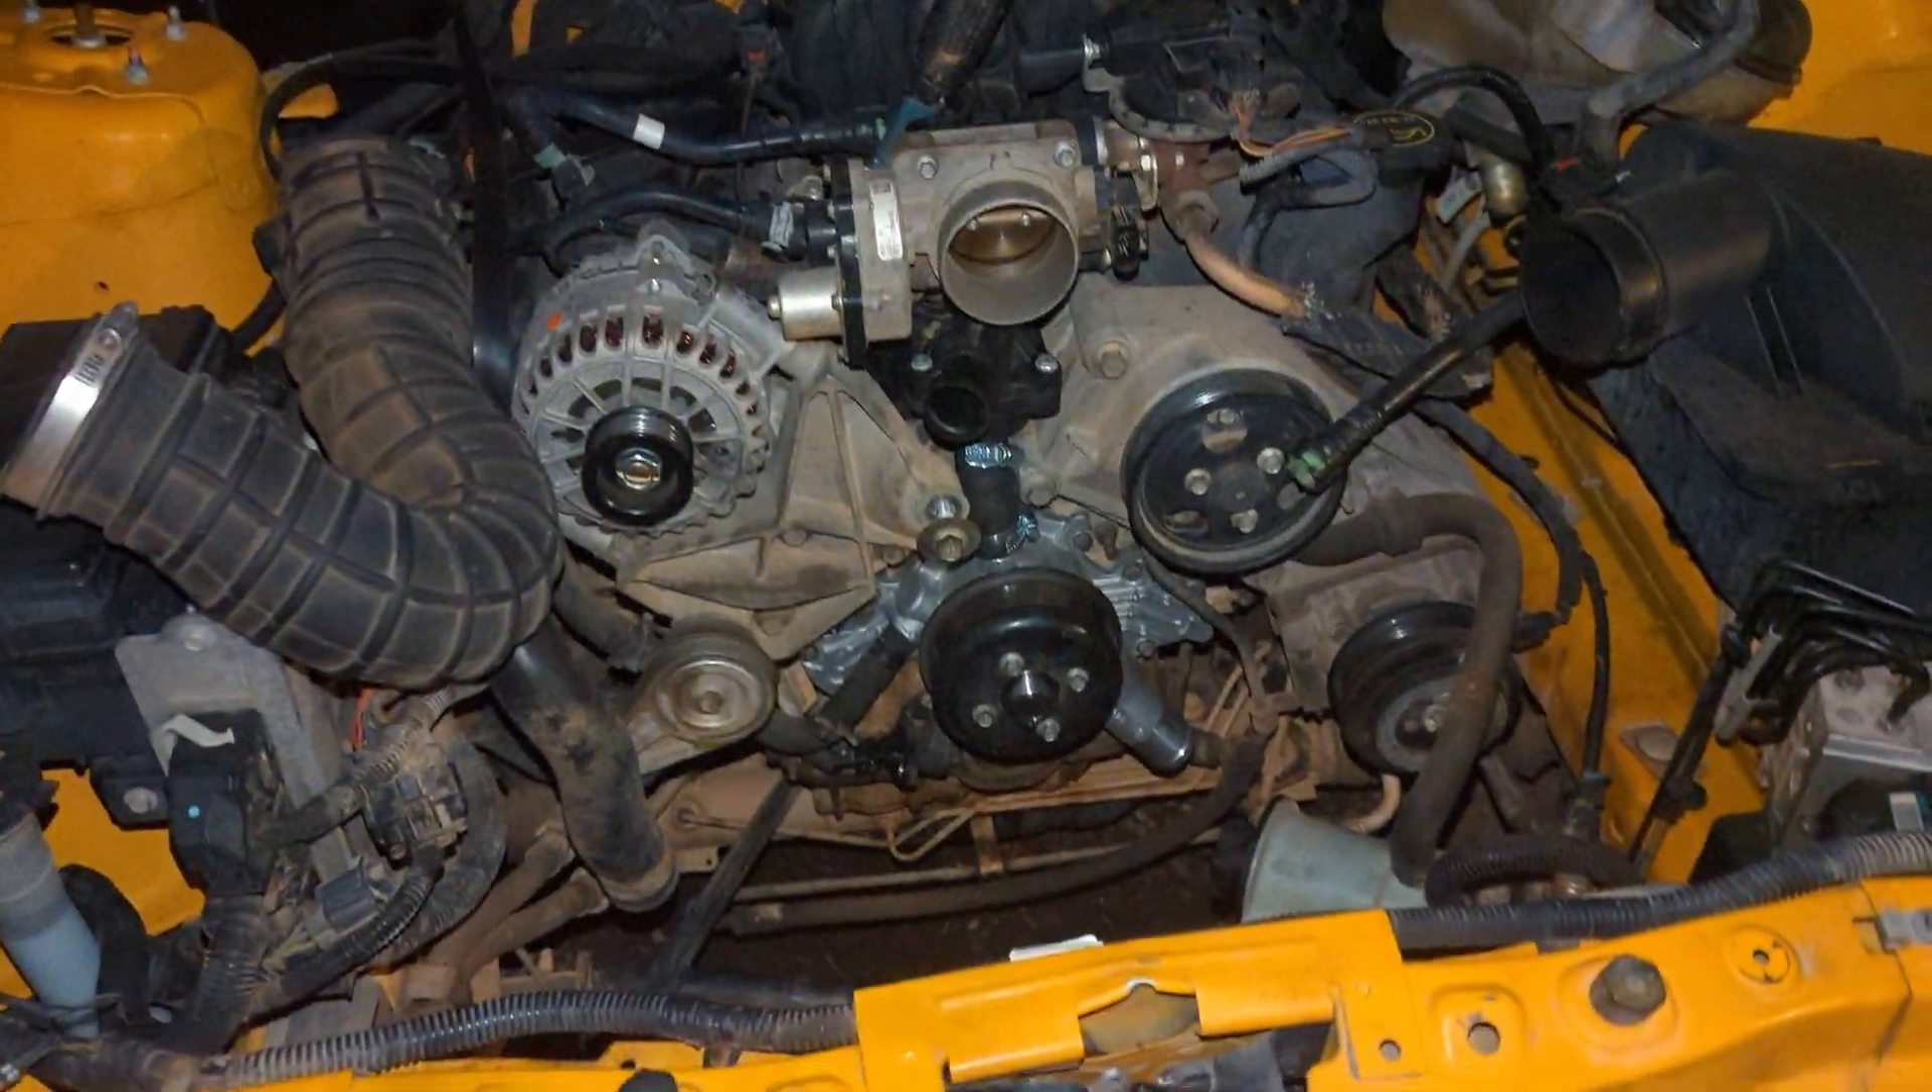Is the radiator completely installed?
No.